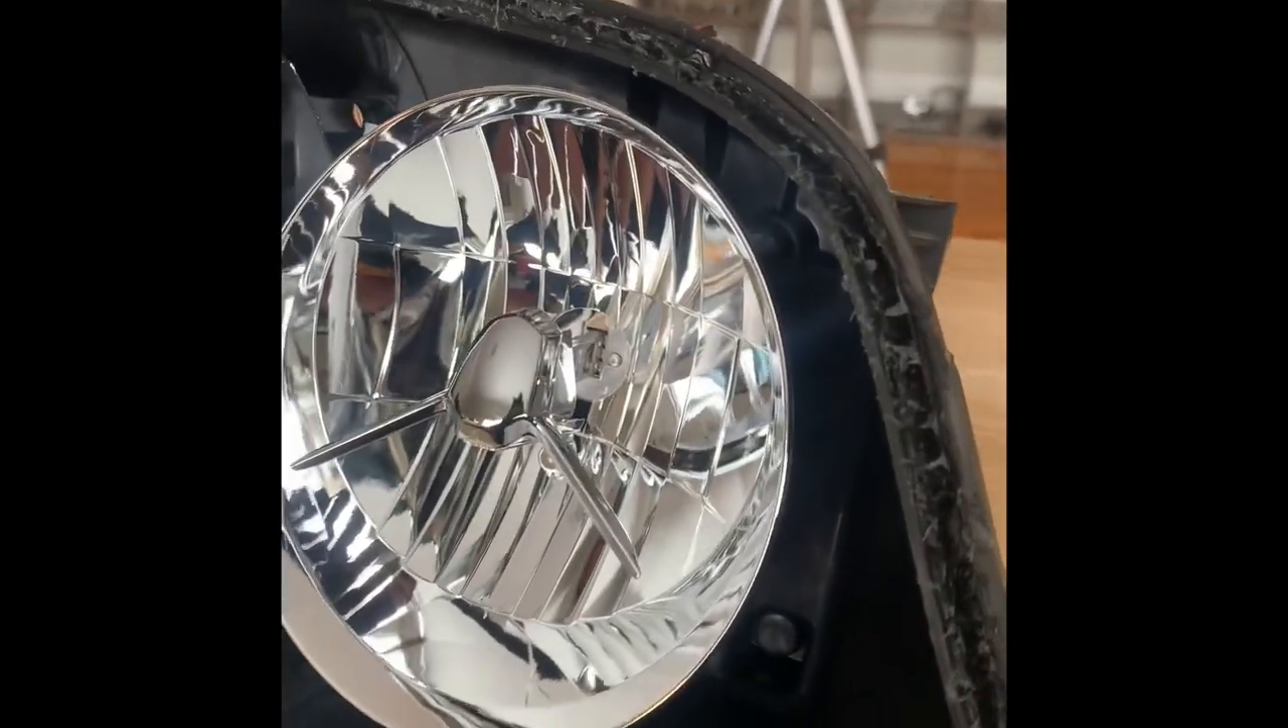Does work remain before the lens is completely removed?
No.